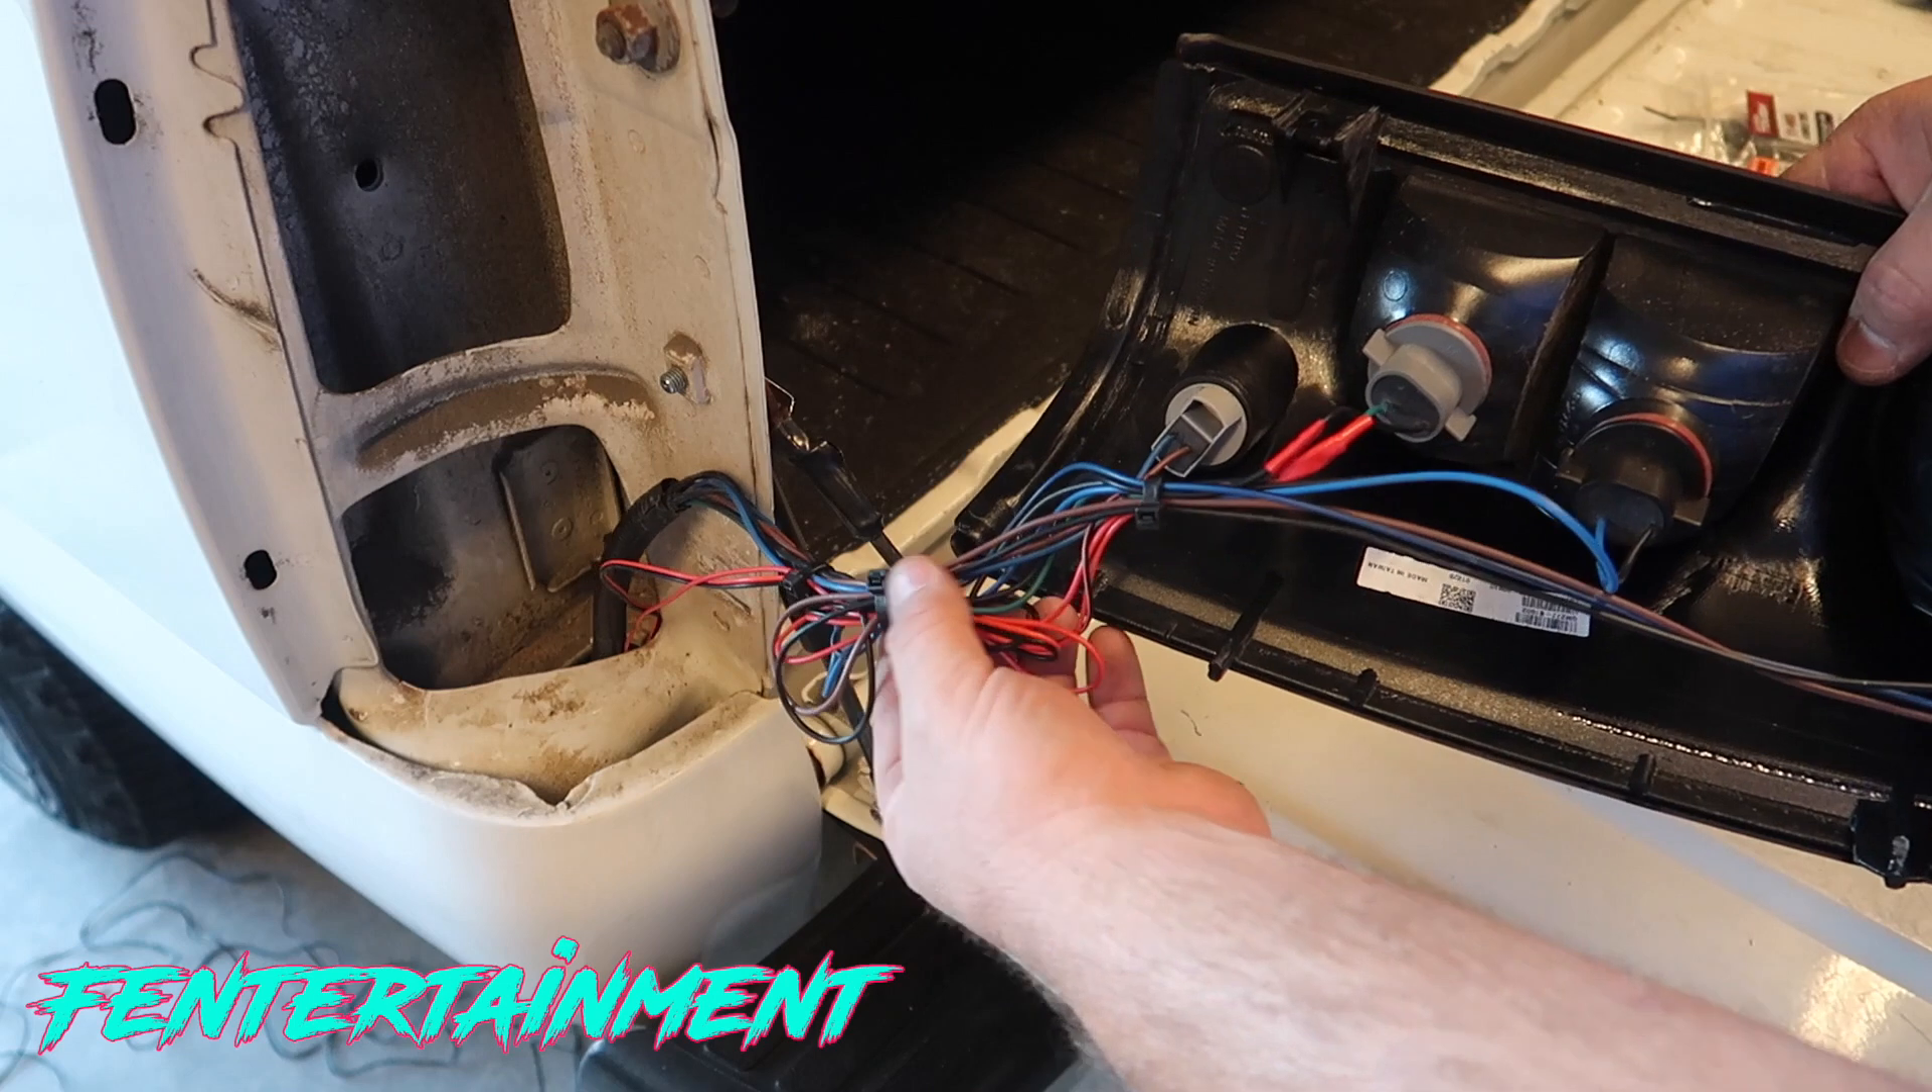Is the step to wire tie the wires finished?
Yes.